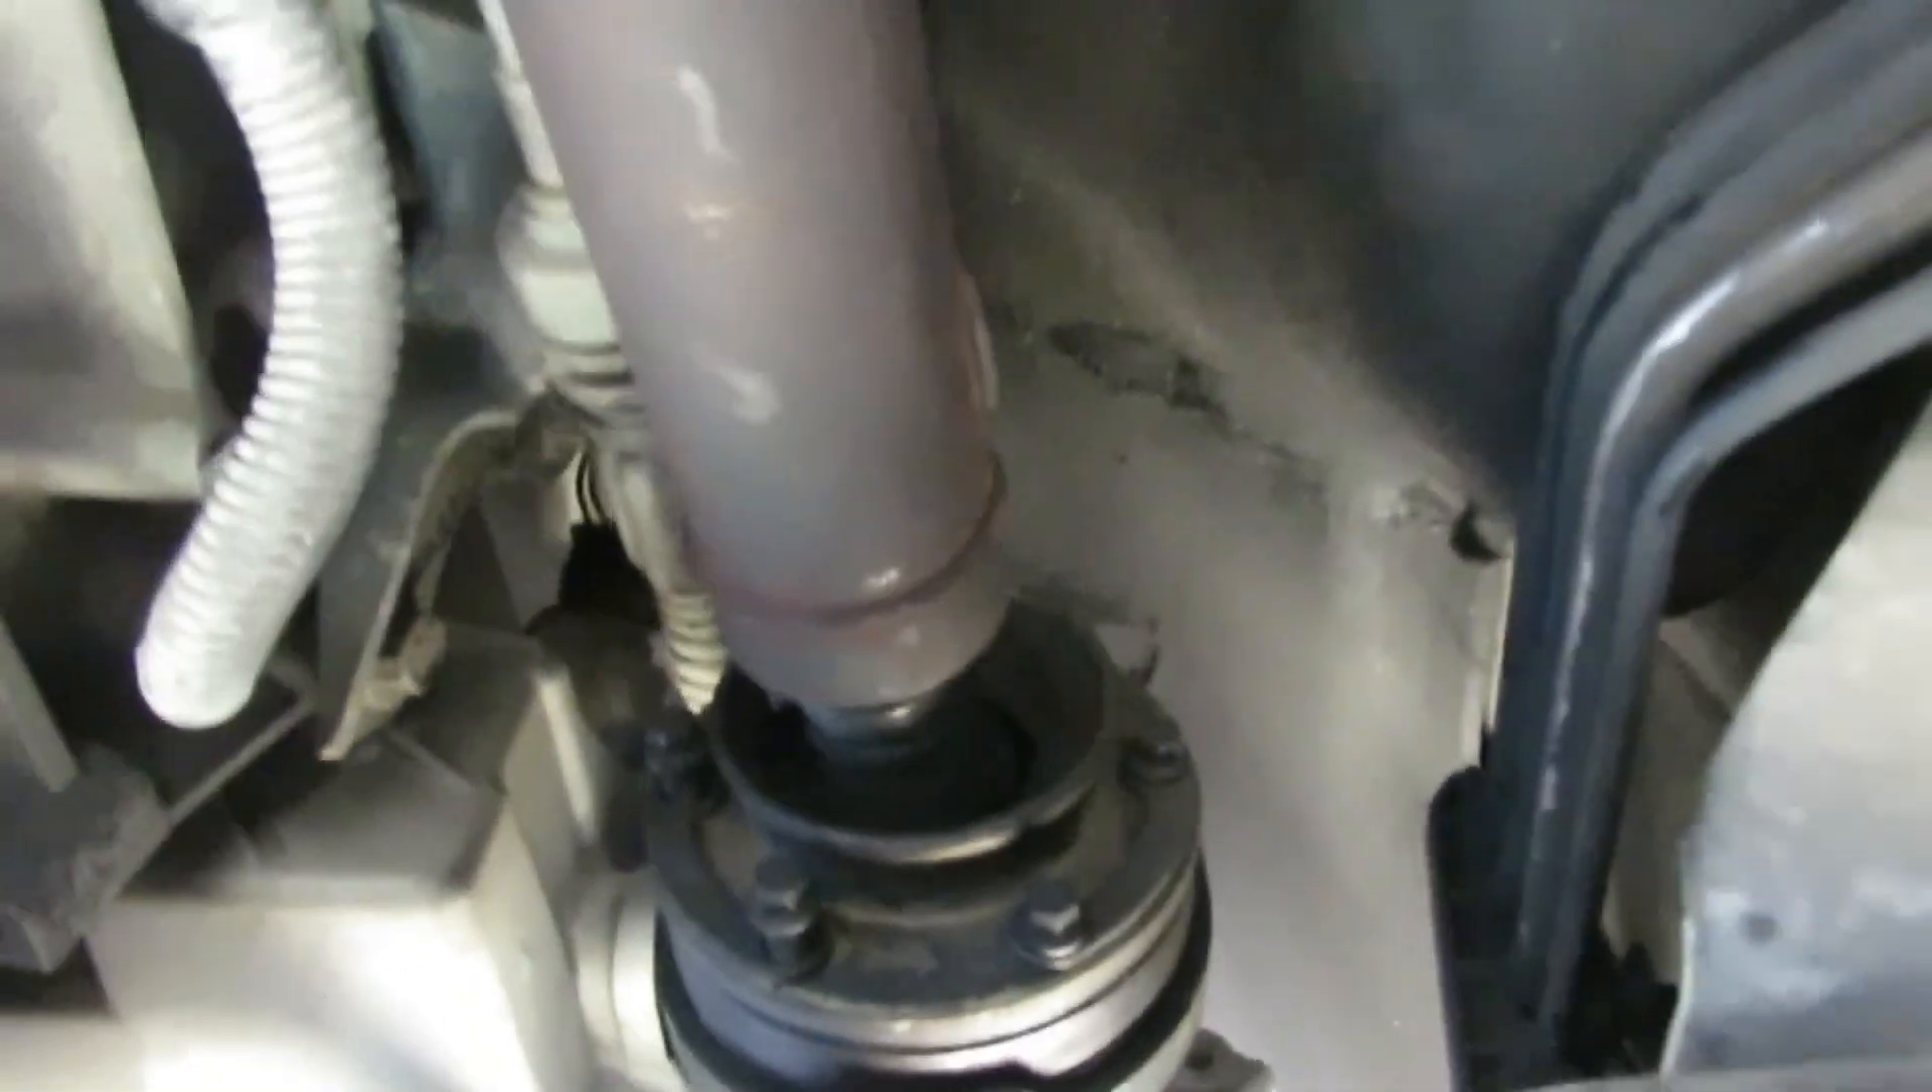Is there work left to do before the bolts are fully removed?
Yes.